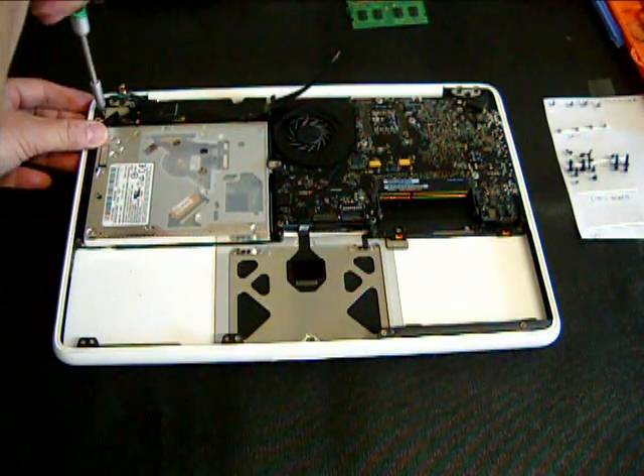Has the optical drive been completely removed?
No.